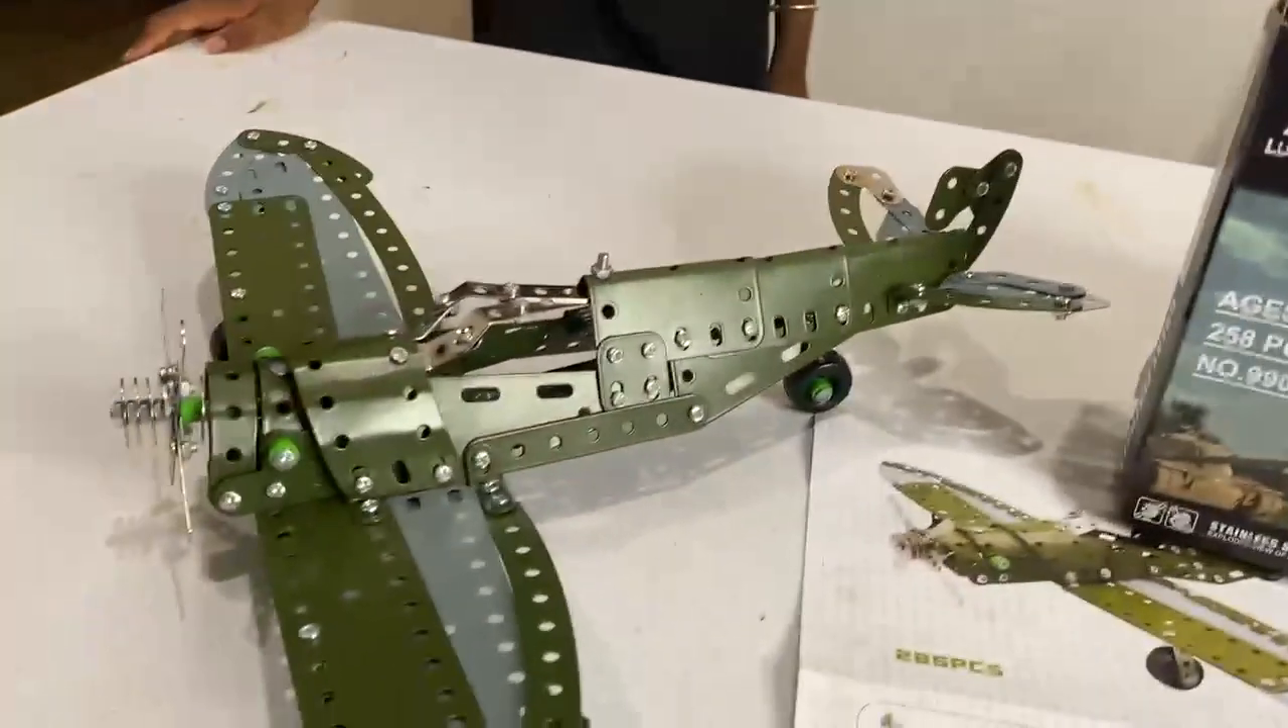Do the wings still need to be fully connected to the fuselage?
No.